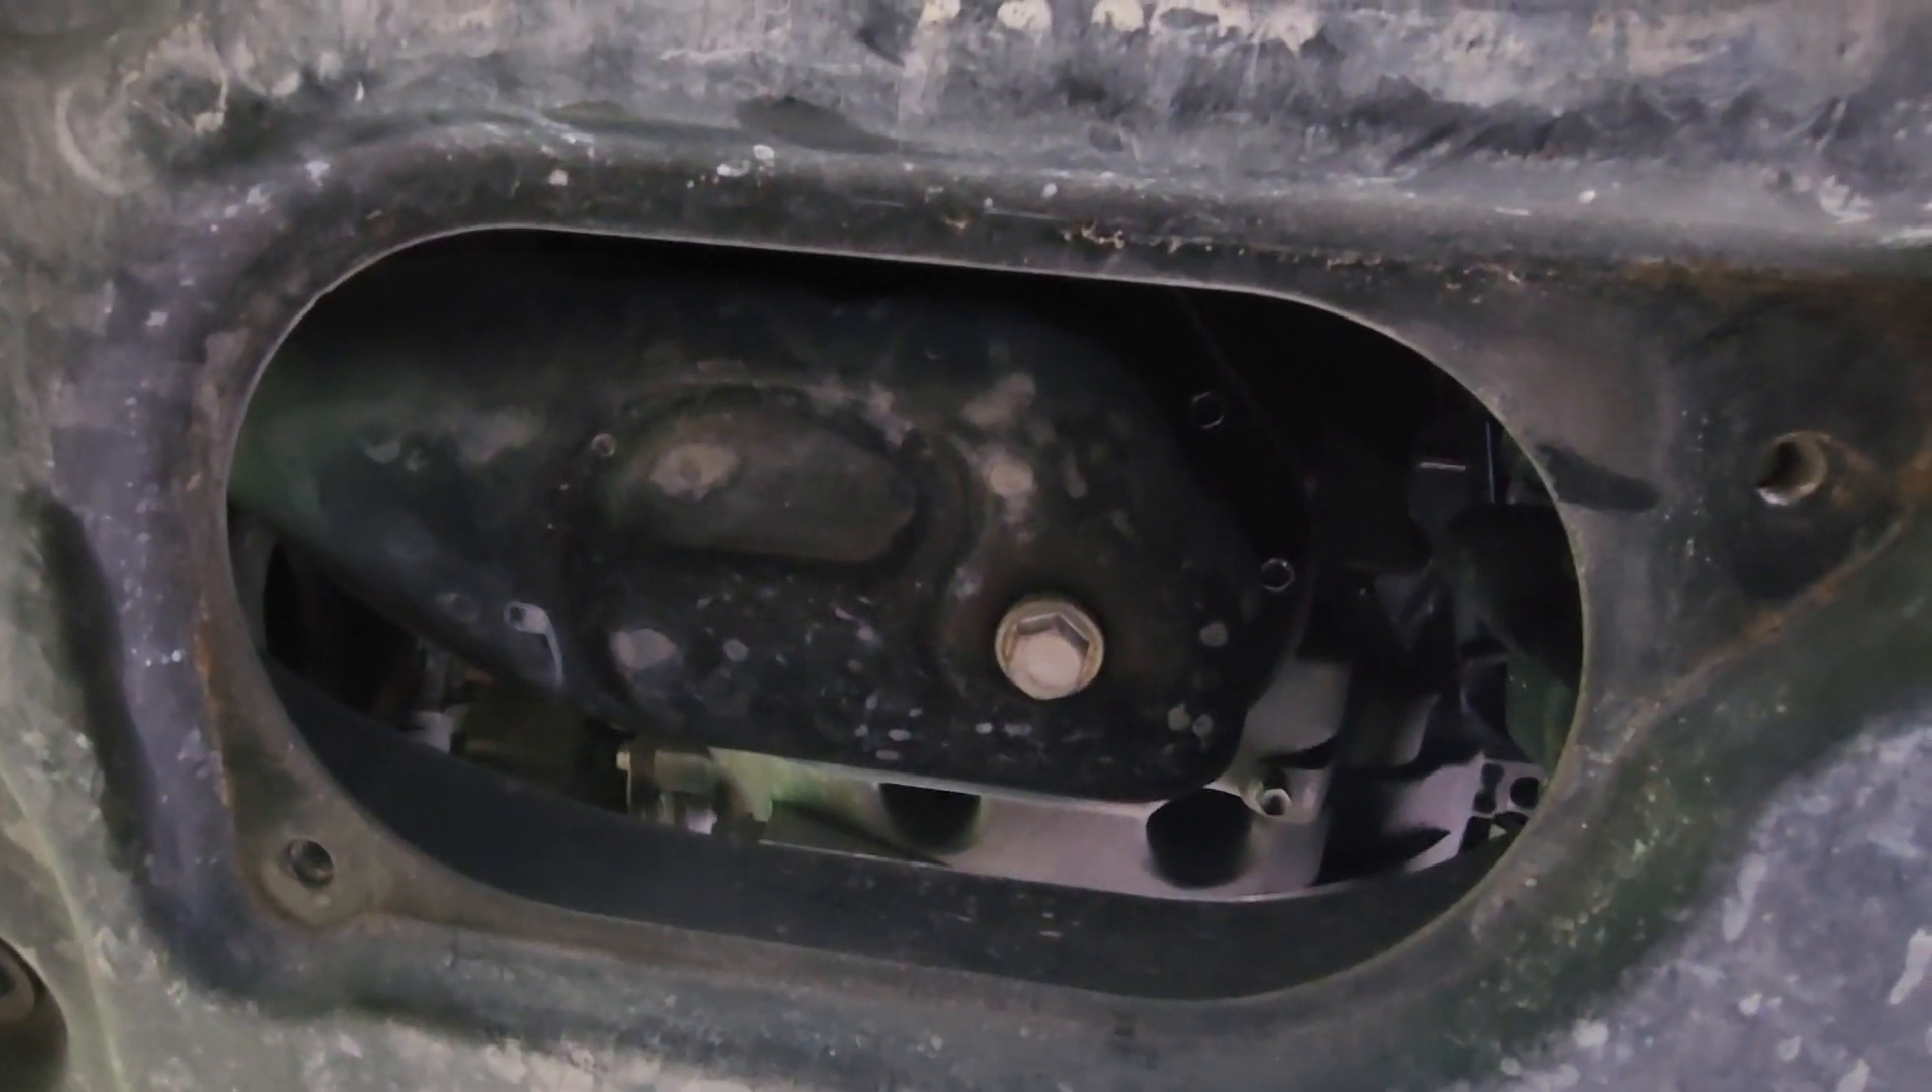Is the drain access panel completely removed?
Yes.